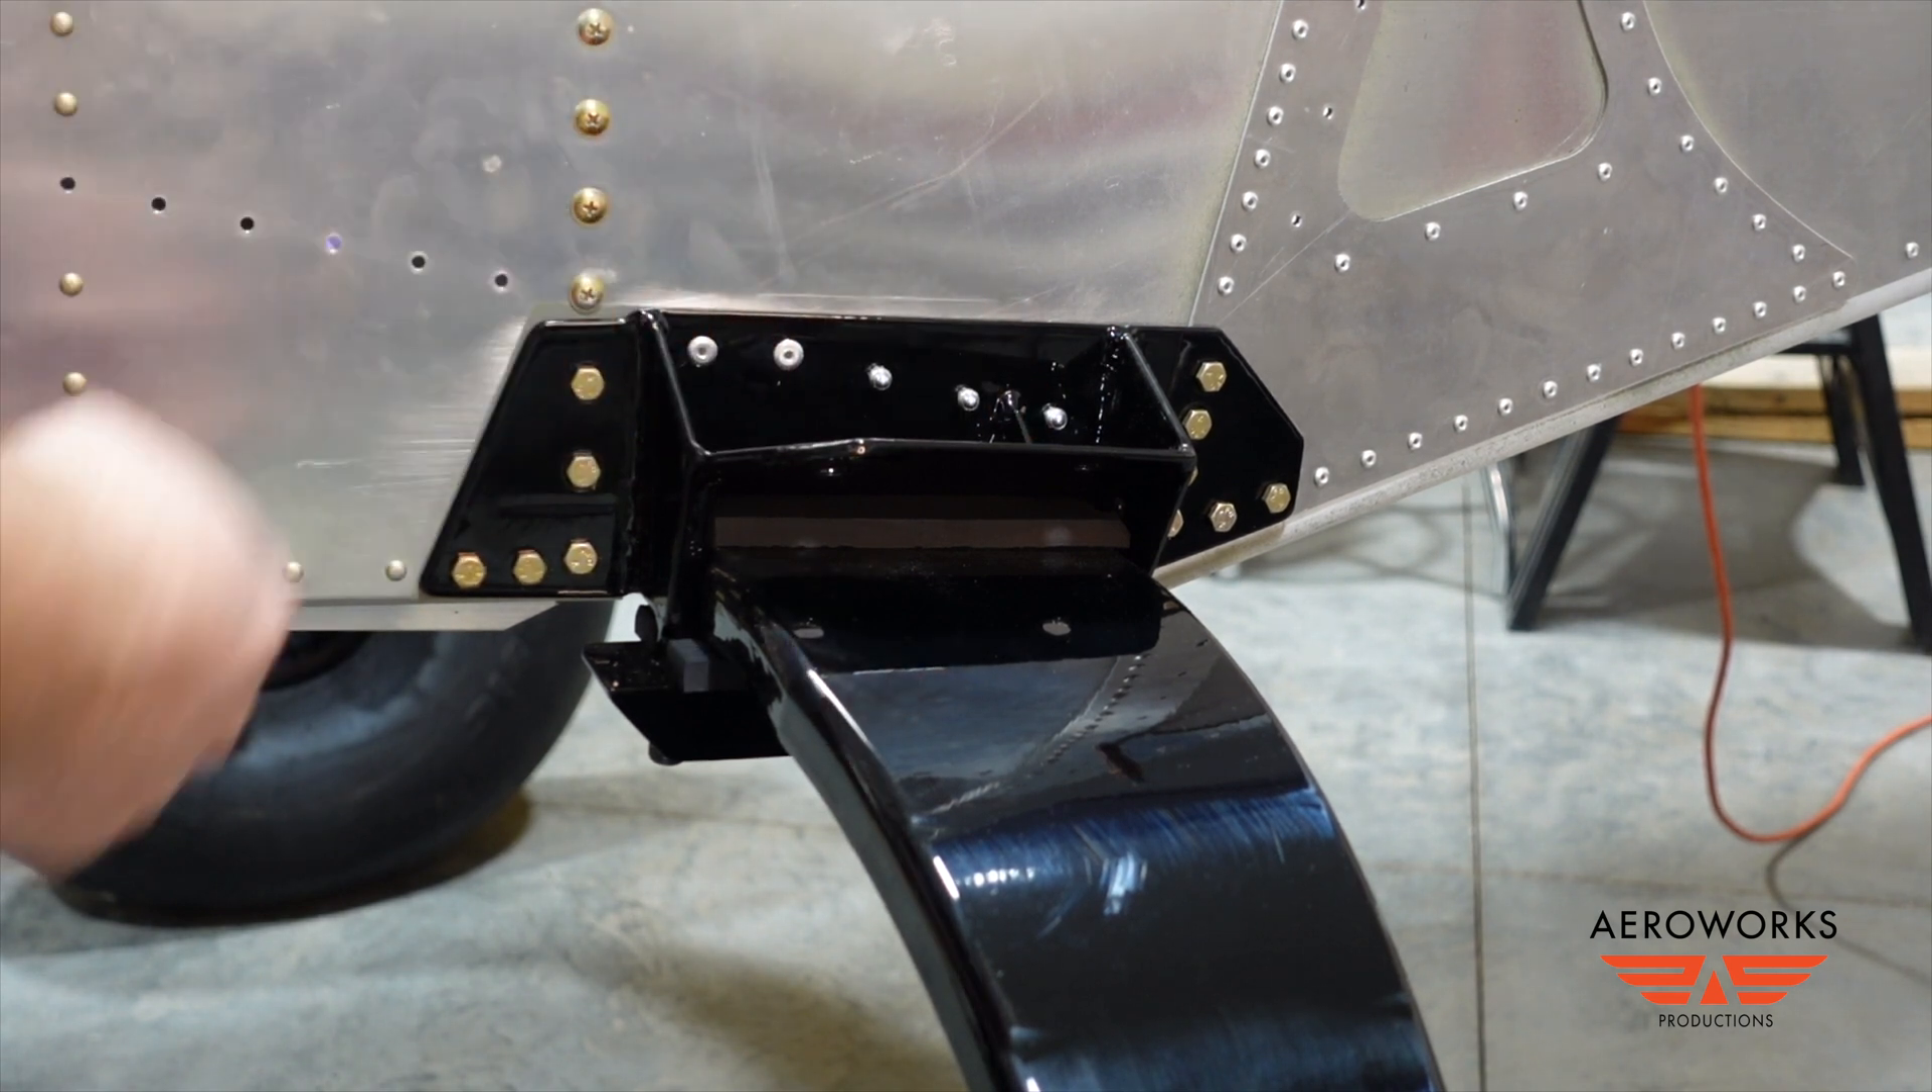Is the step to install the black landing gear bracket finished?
Yes.